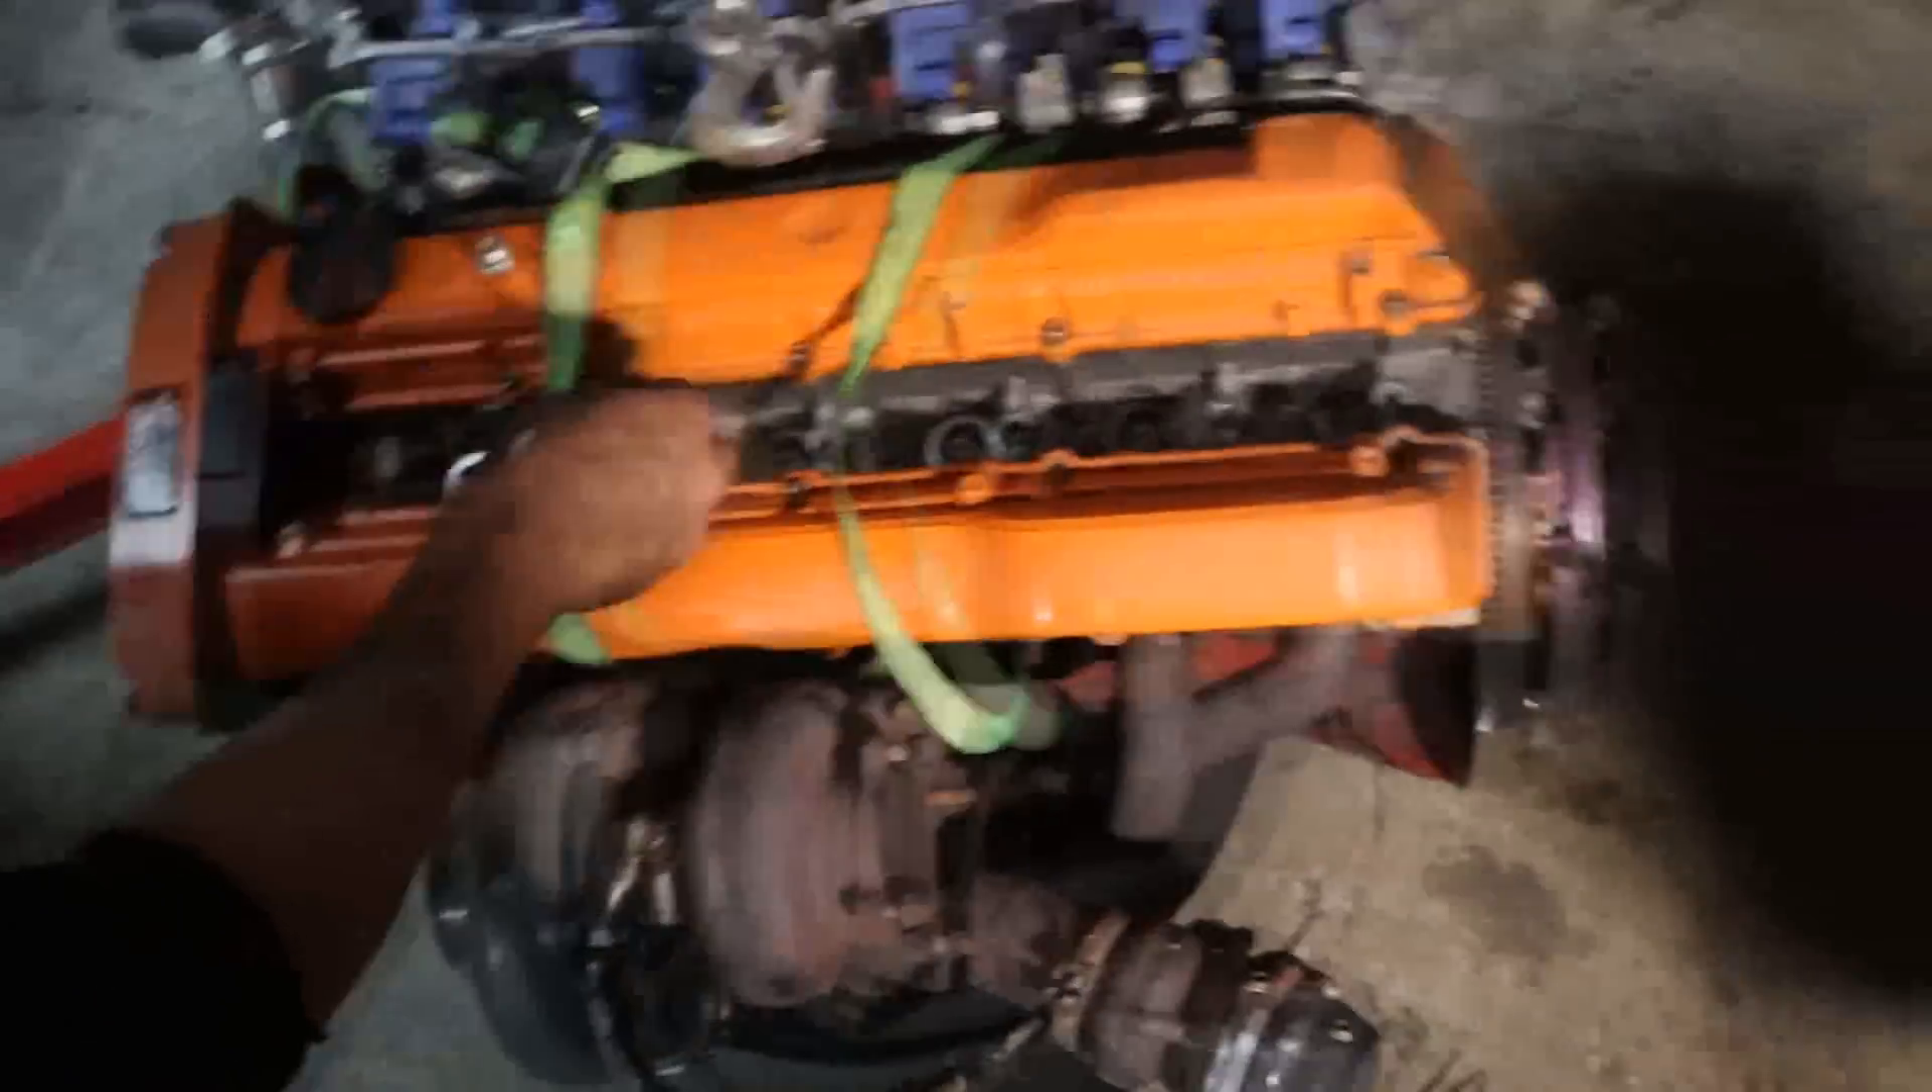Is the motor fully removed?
Yes.